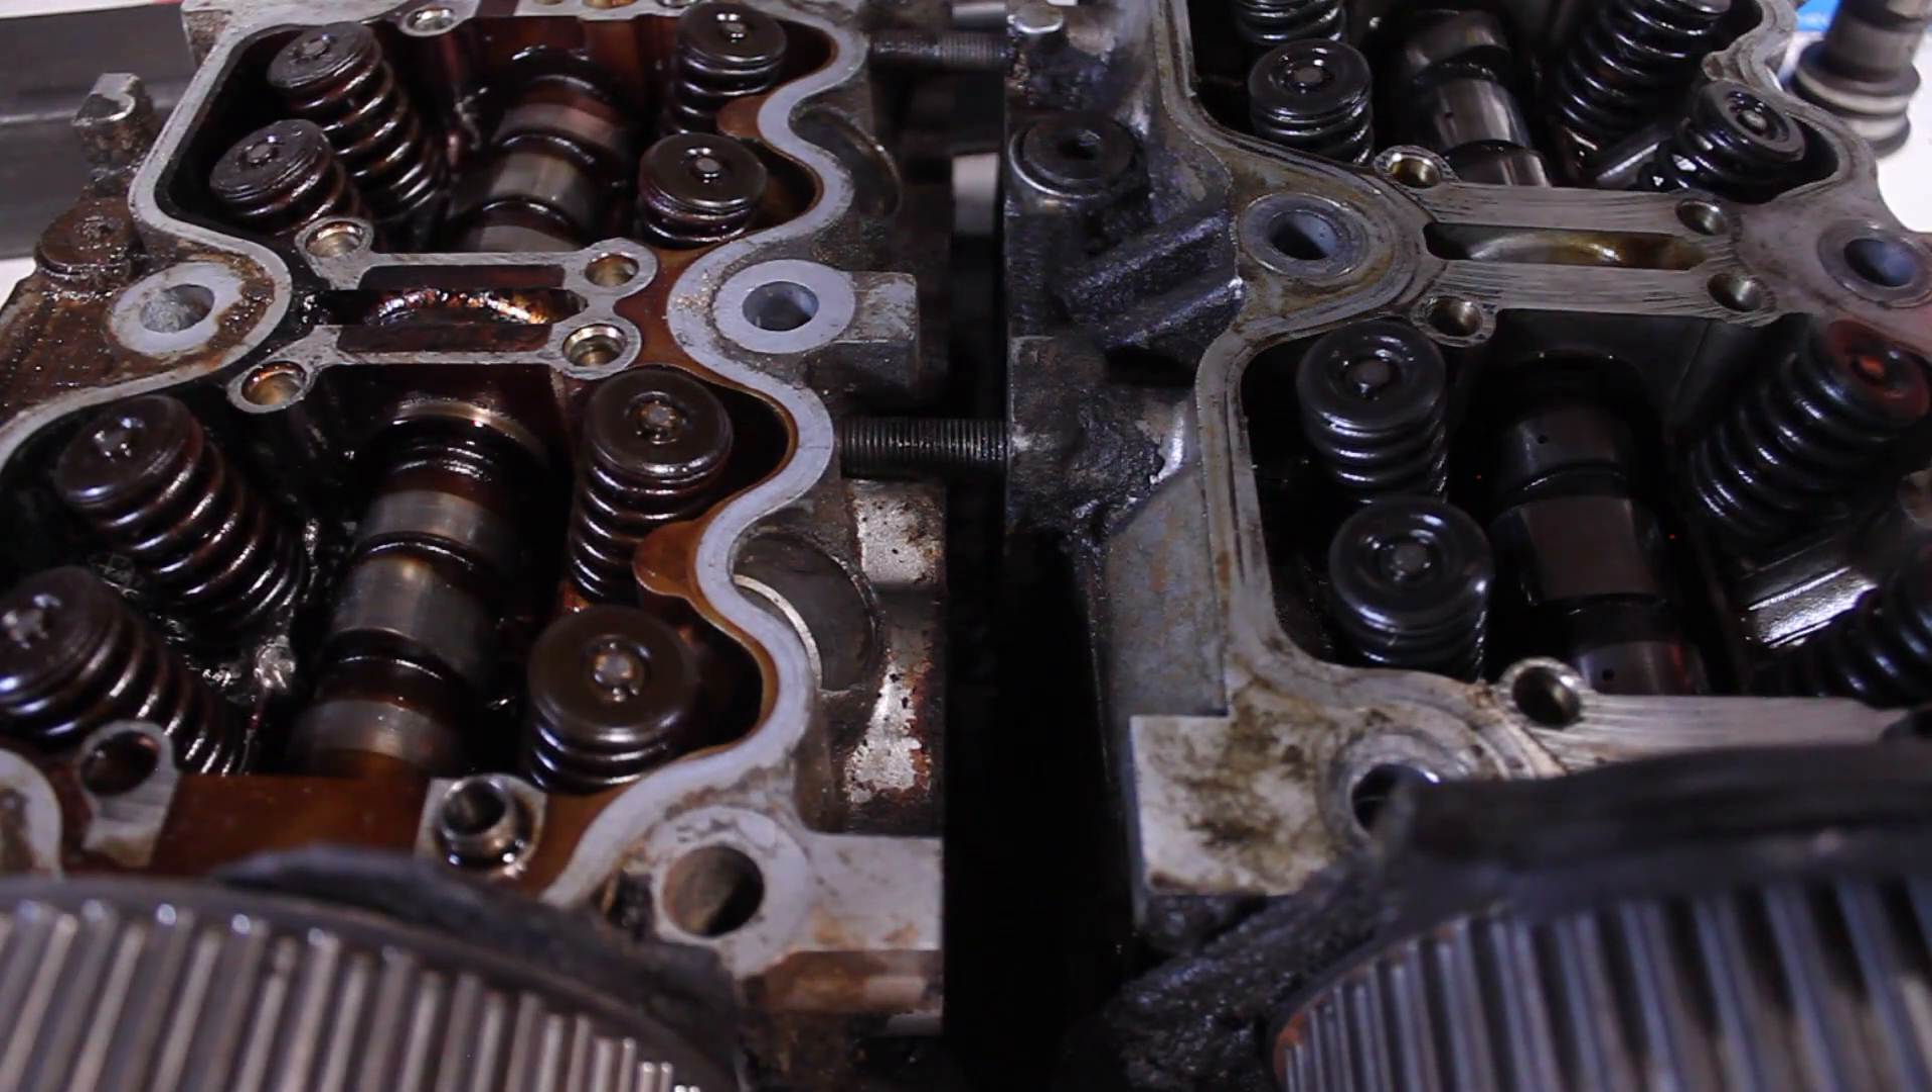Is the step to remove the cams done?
No.